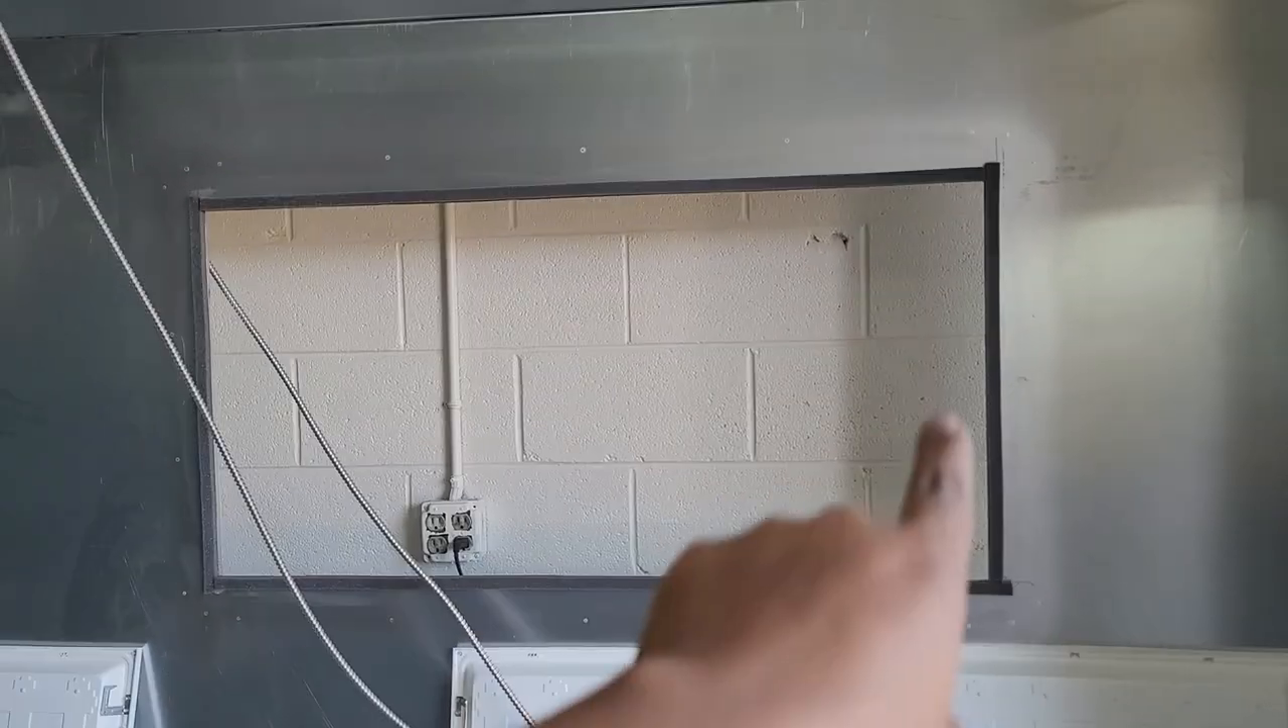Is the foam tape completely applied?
Yes.